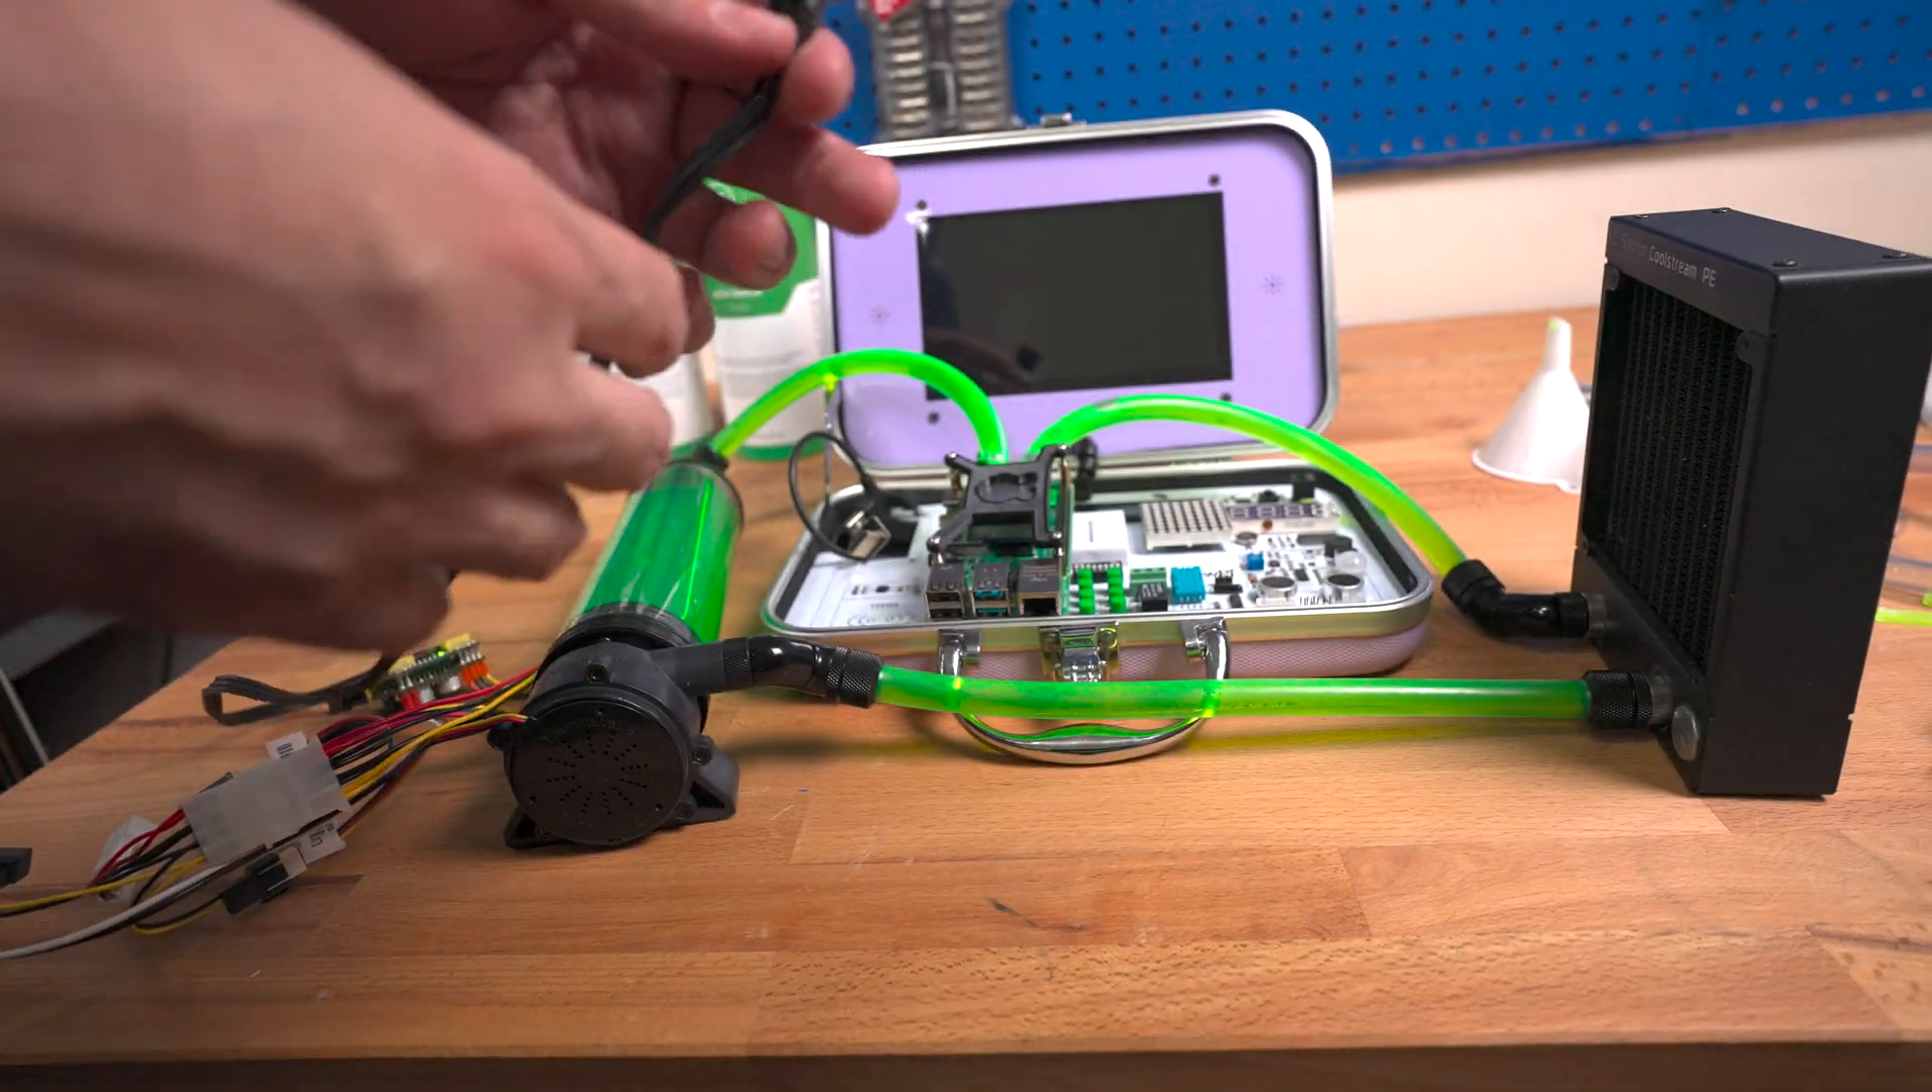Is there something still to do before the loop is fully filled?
No.